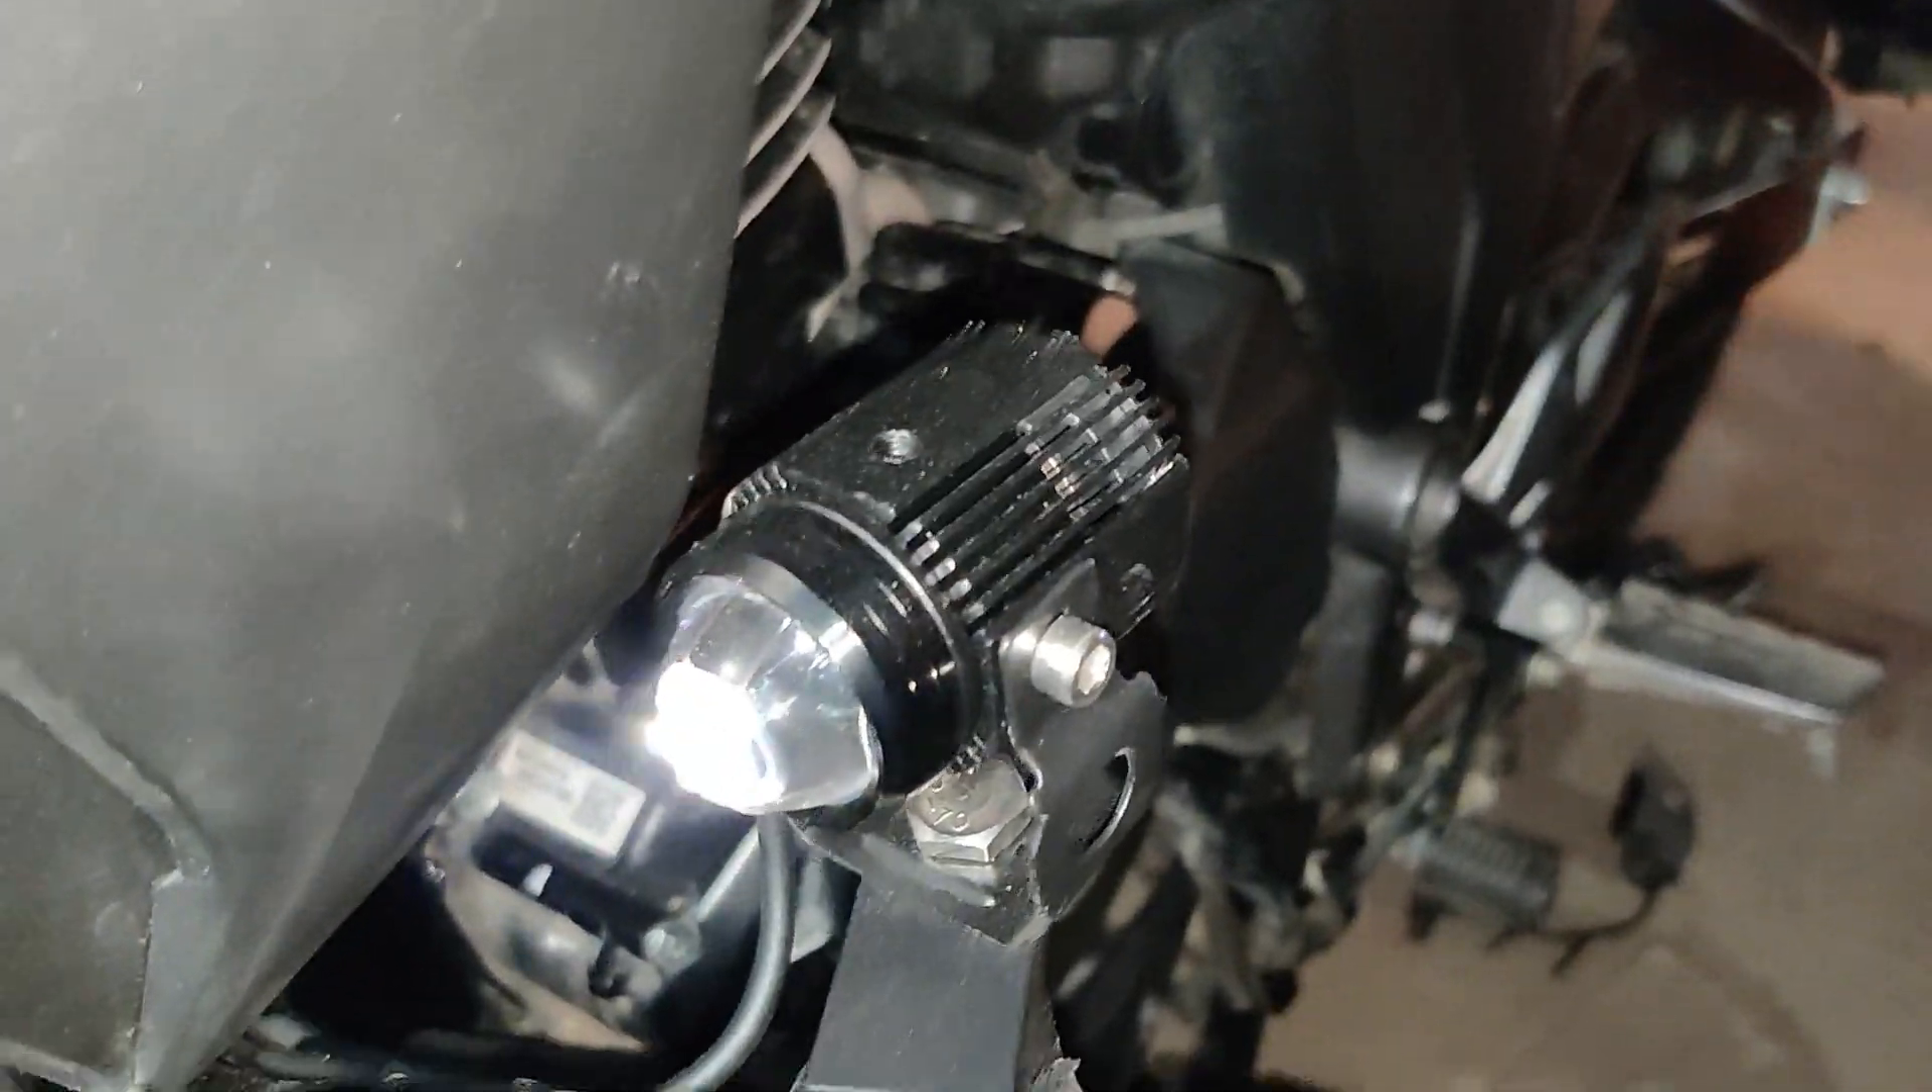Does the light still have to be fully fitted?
No.